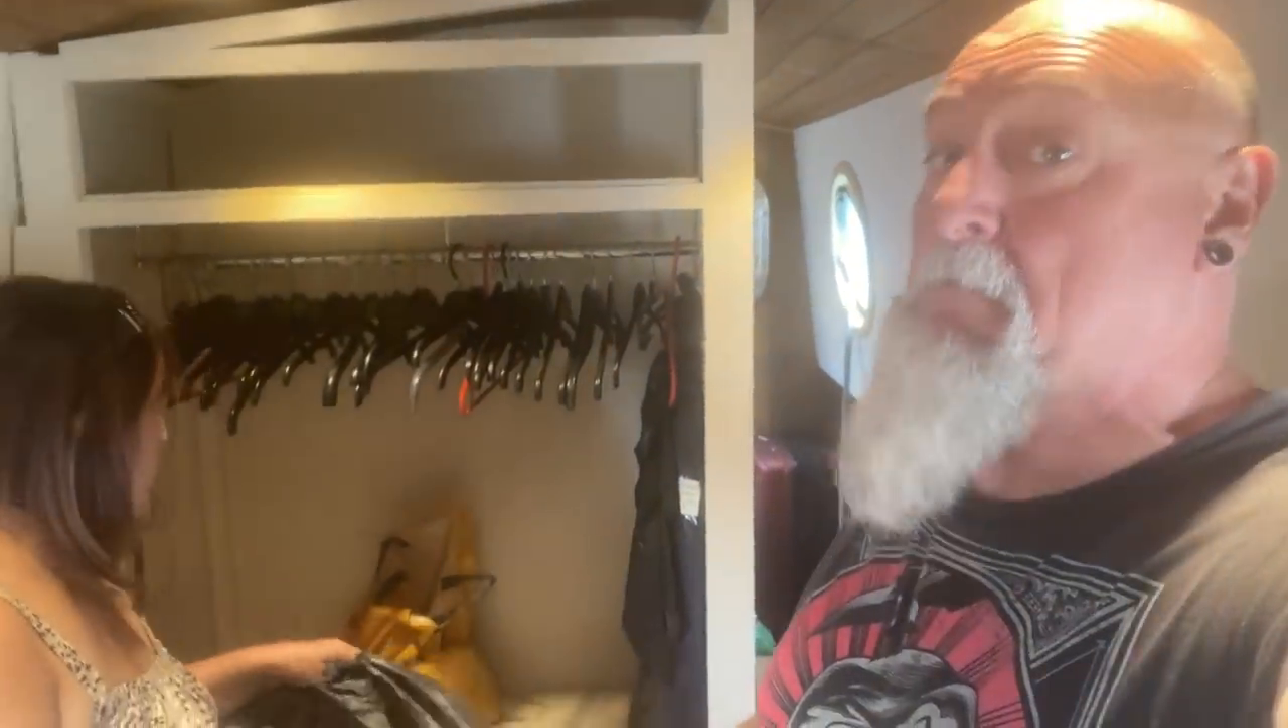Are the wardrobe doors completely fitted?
No.